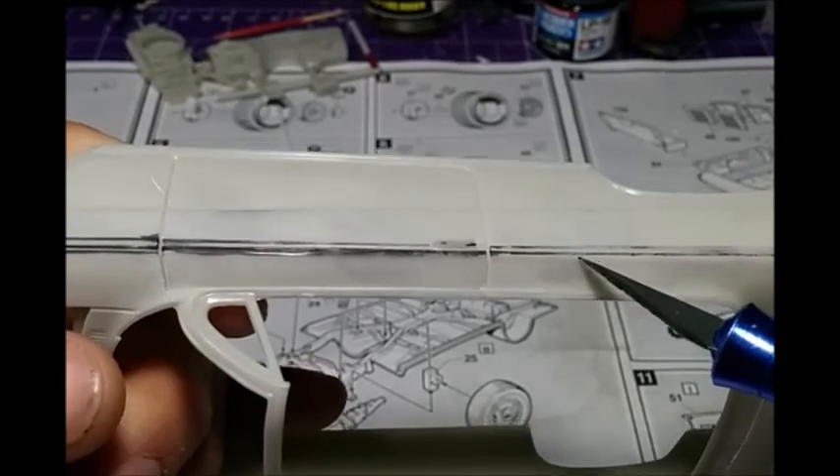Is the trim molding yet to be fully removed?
Yes.